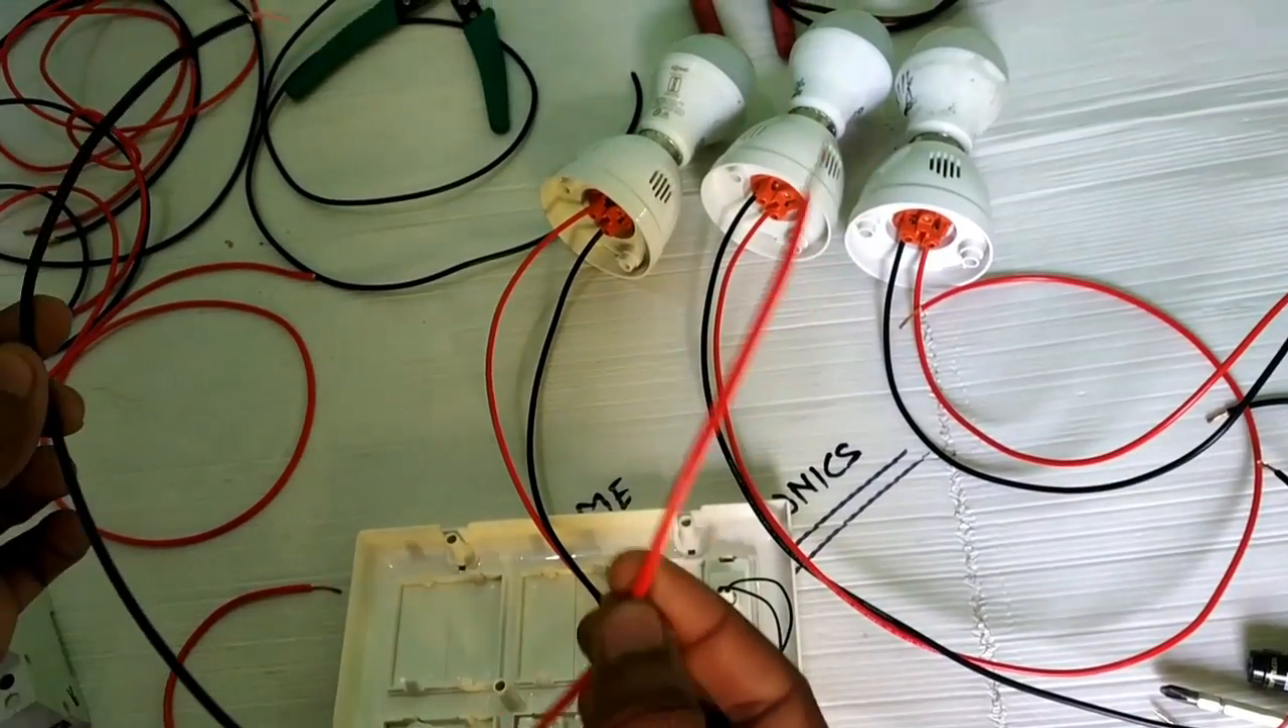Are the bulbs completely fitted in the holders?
Yes.